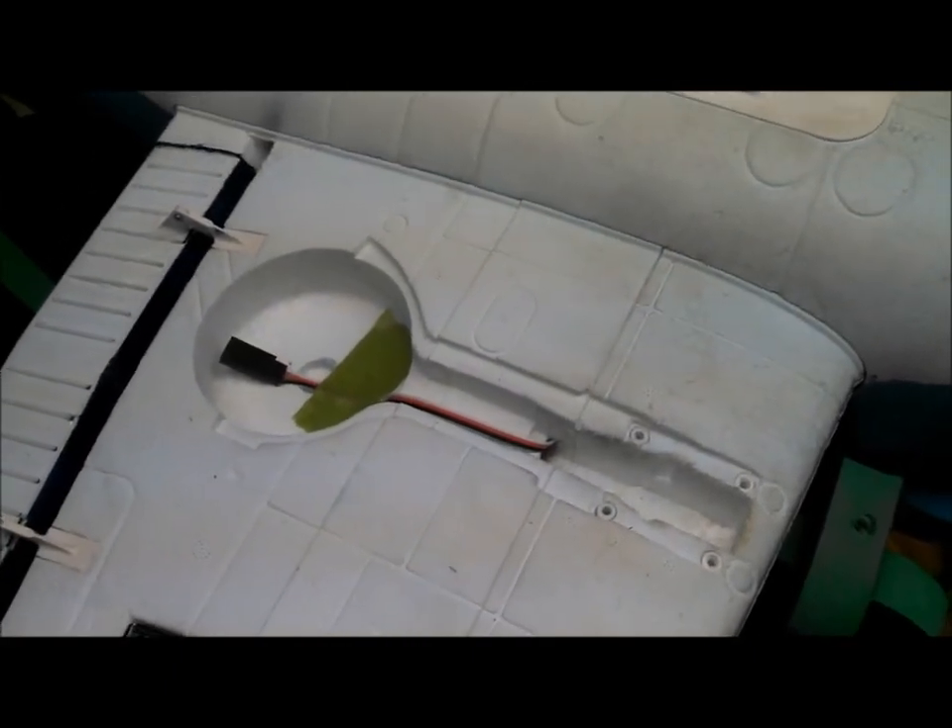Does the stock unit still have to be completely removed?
No.